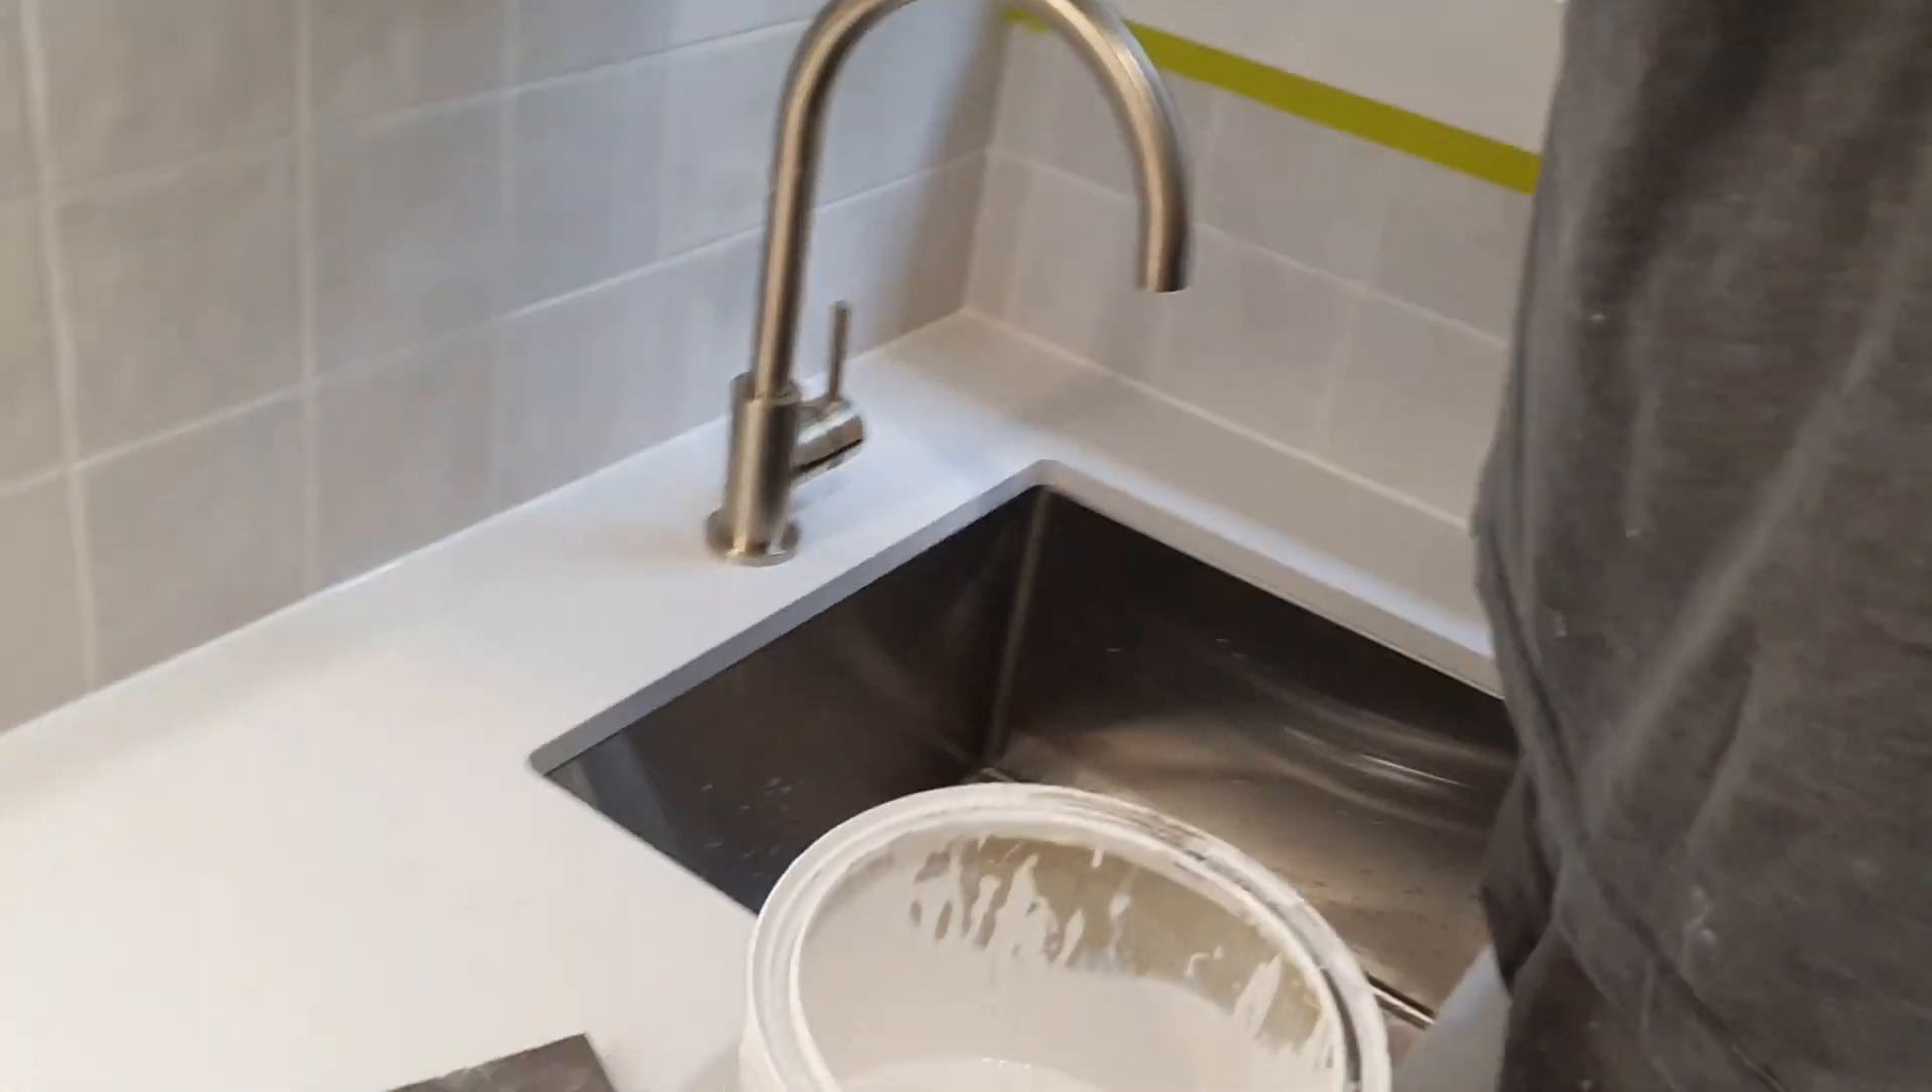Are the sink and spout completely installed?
Yes.